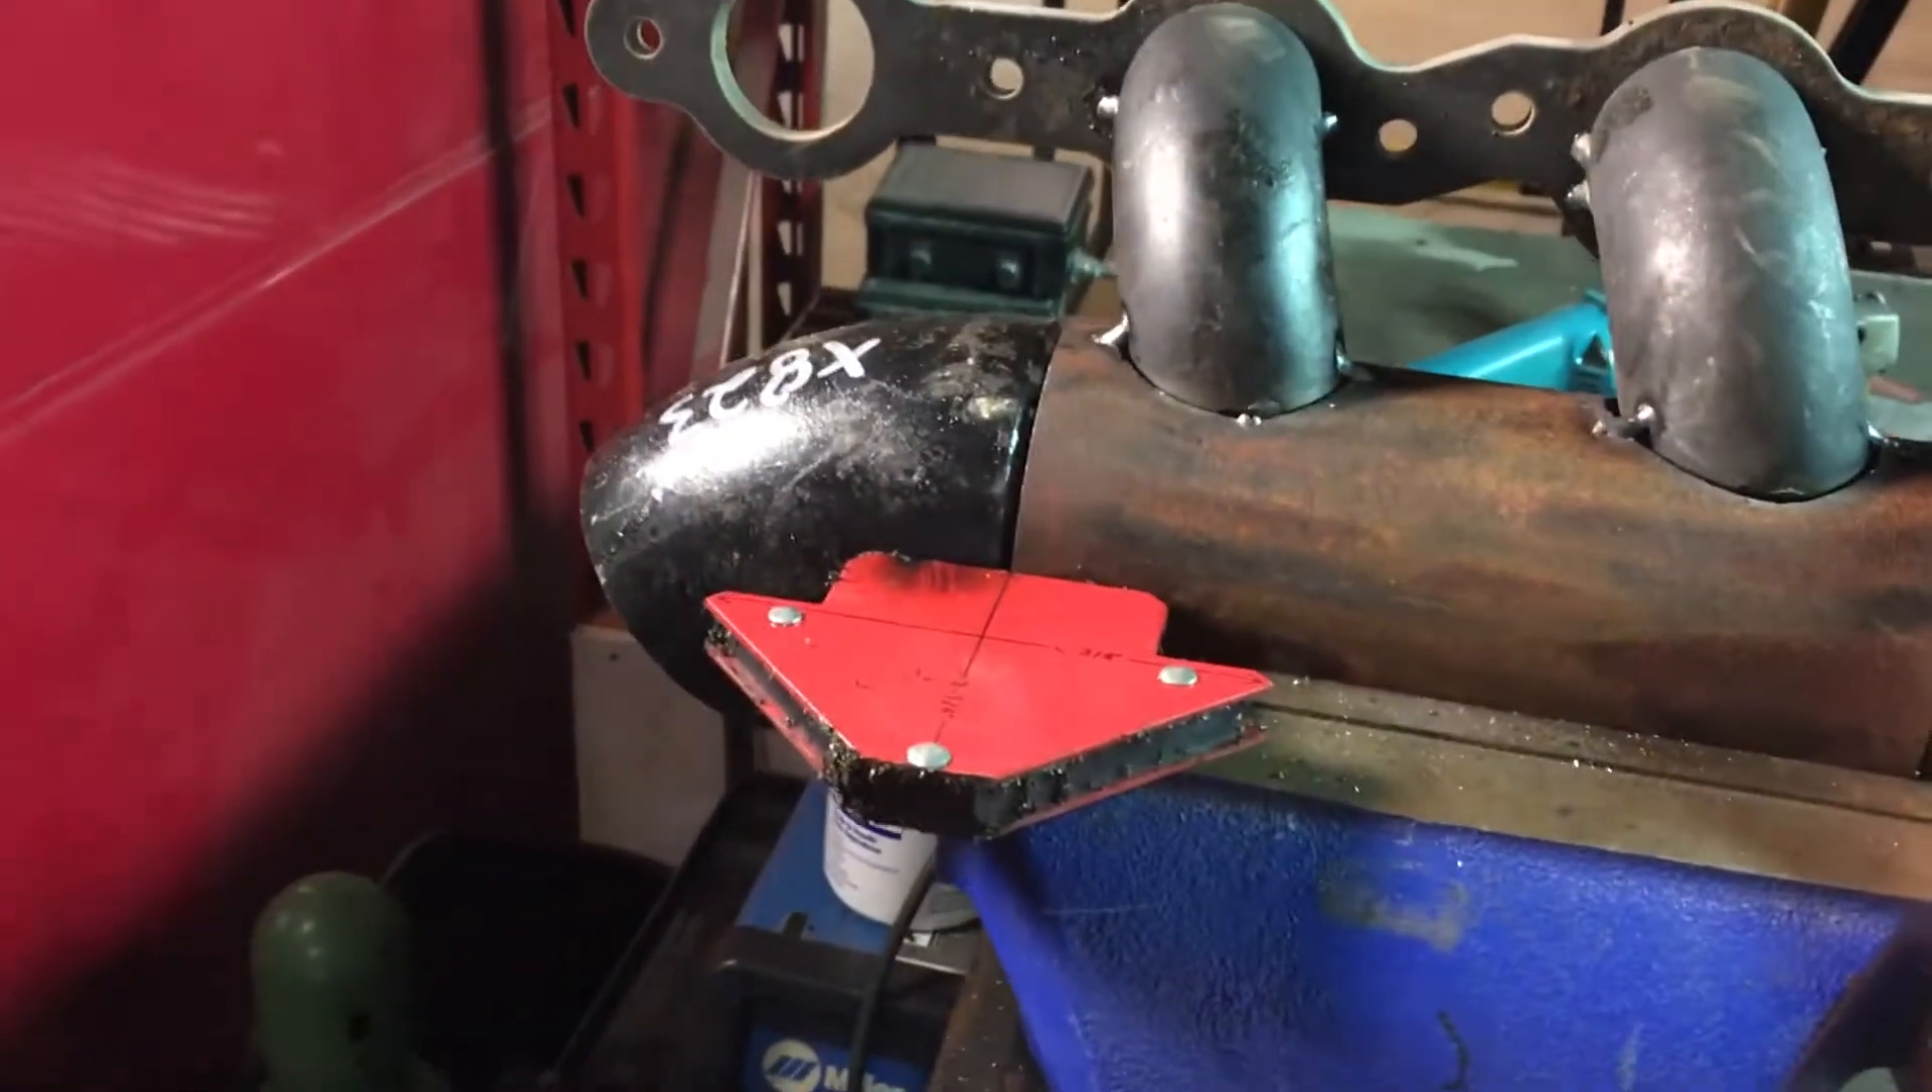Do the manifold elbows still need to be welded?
Yes.